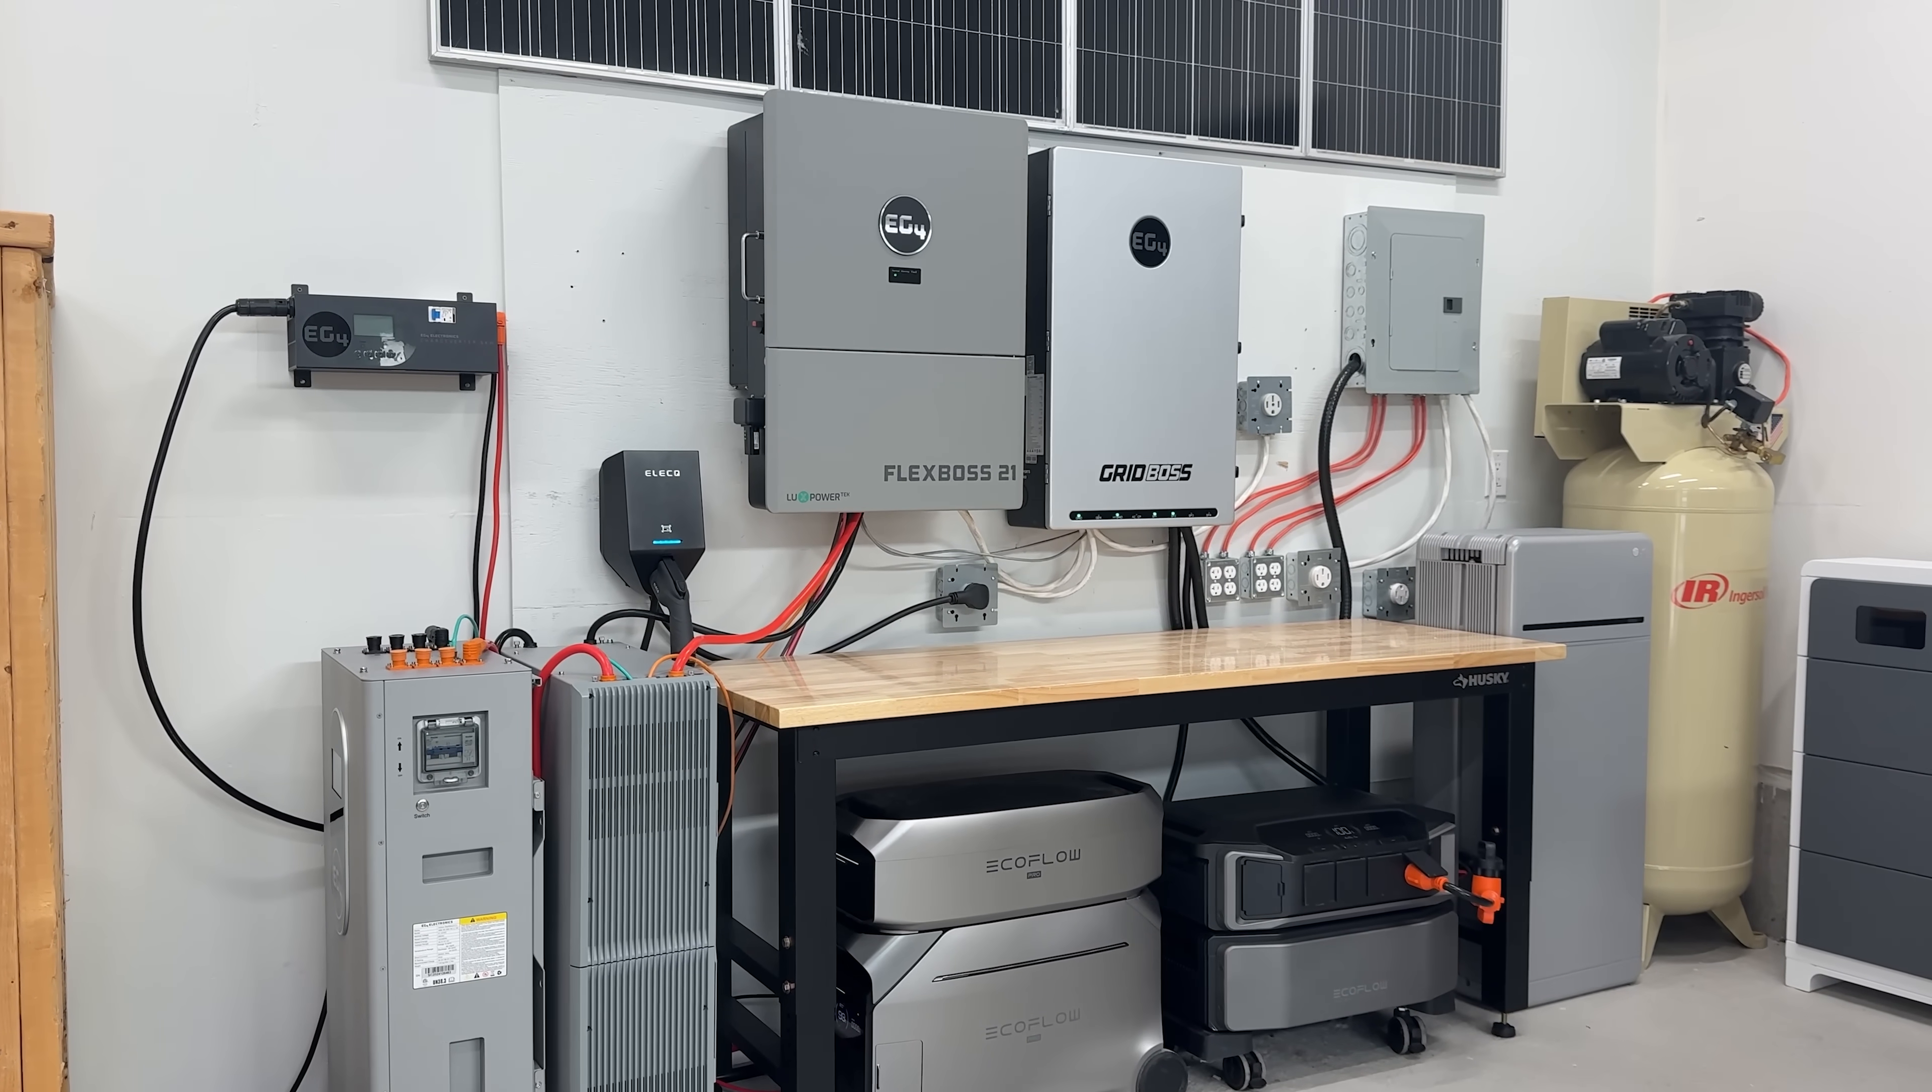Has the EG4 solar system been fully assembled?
Yes.